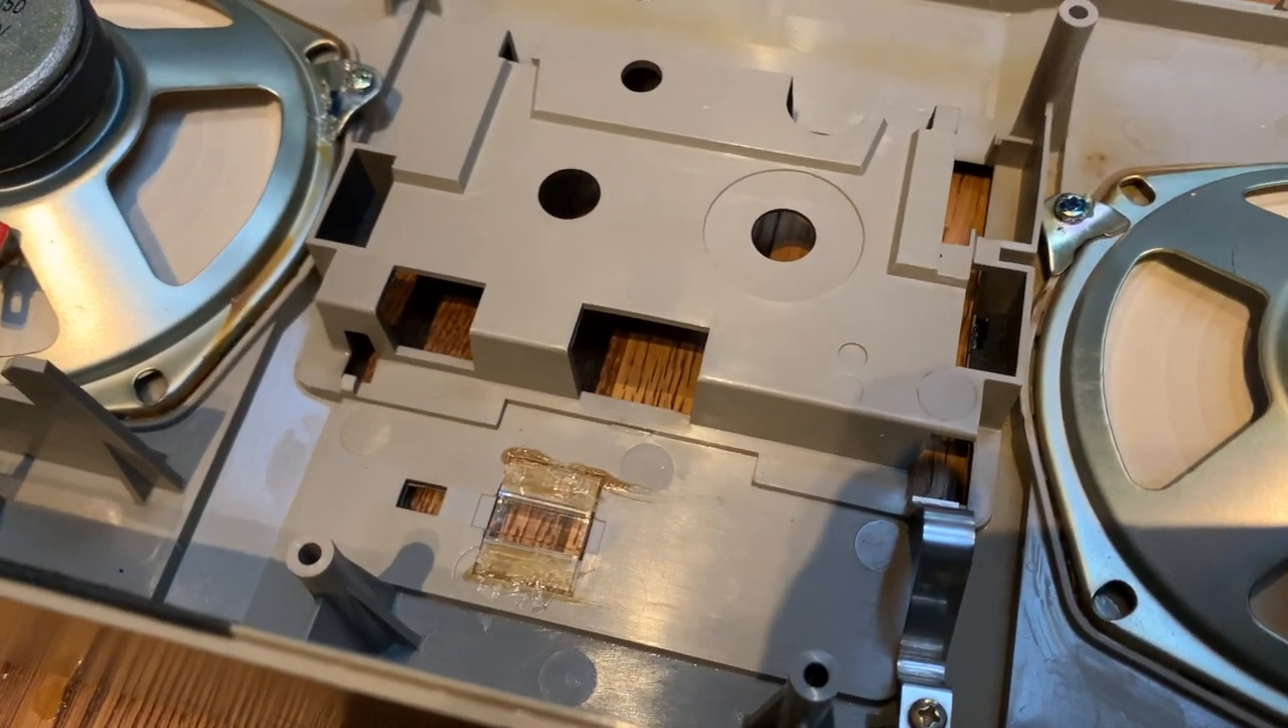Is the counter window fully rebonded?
Yes.